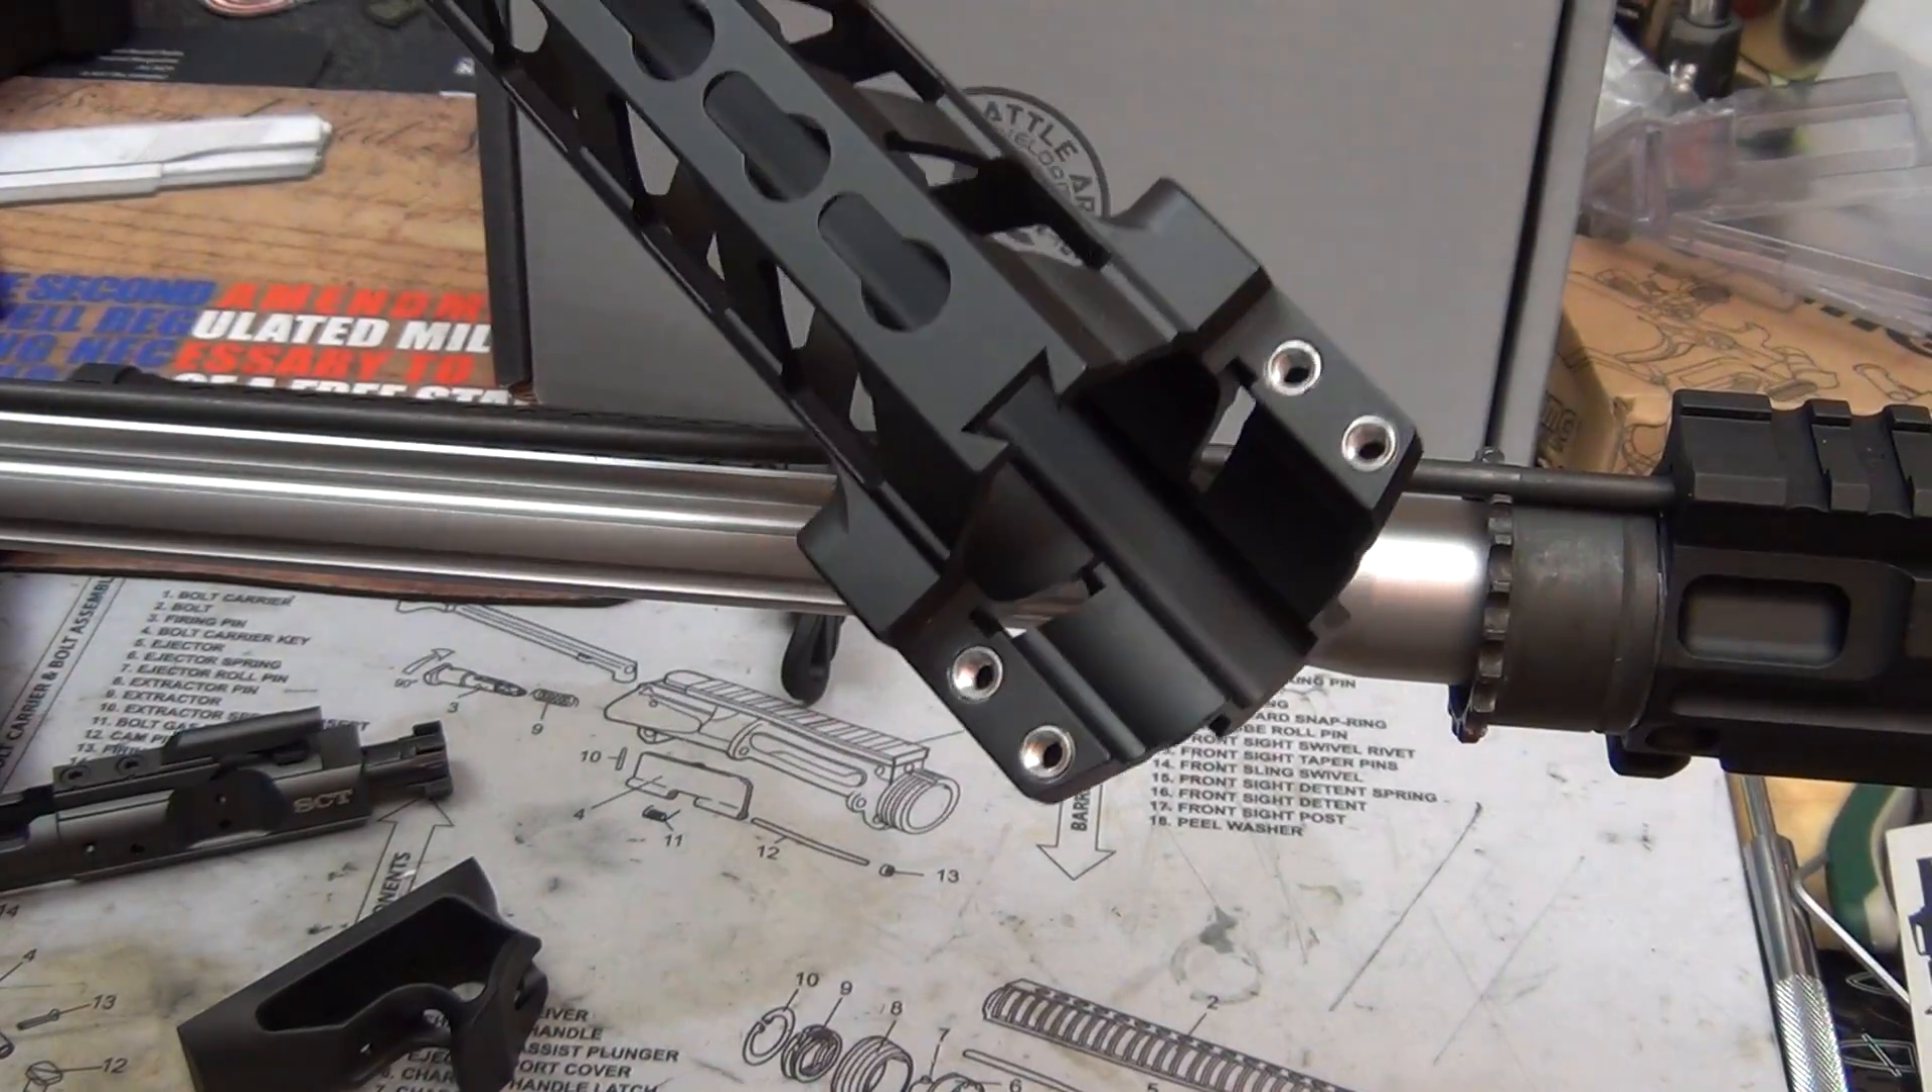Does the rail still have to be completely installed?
Yes.